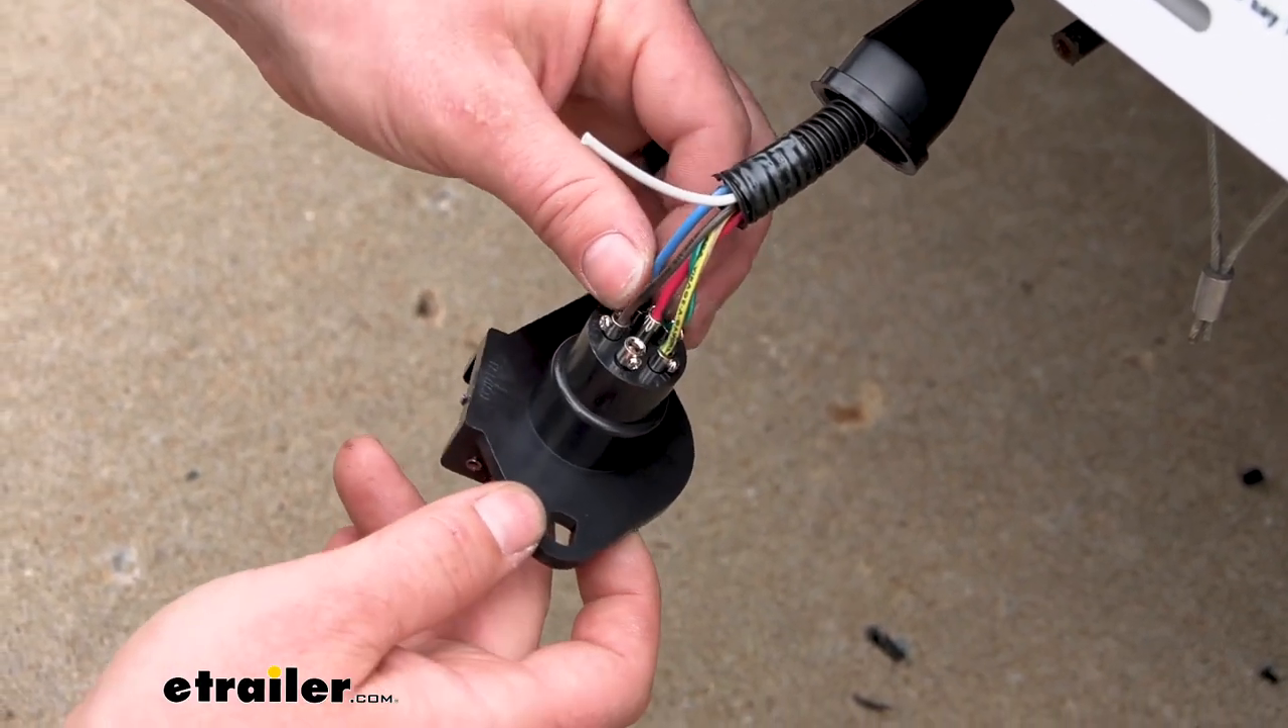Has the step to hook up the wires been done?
No.